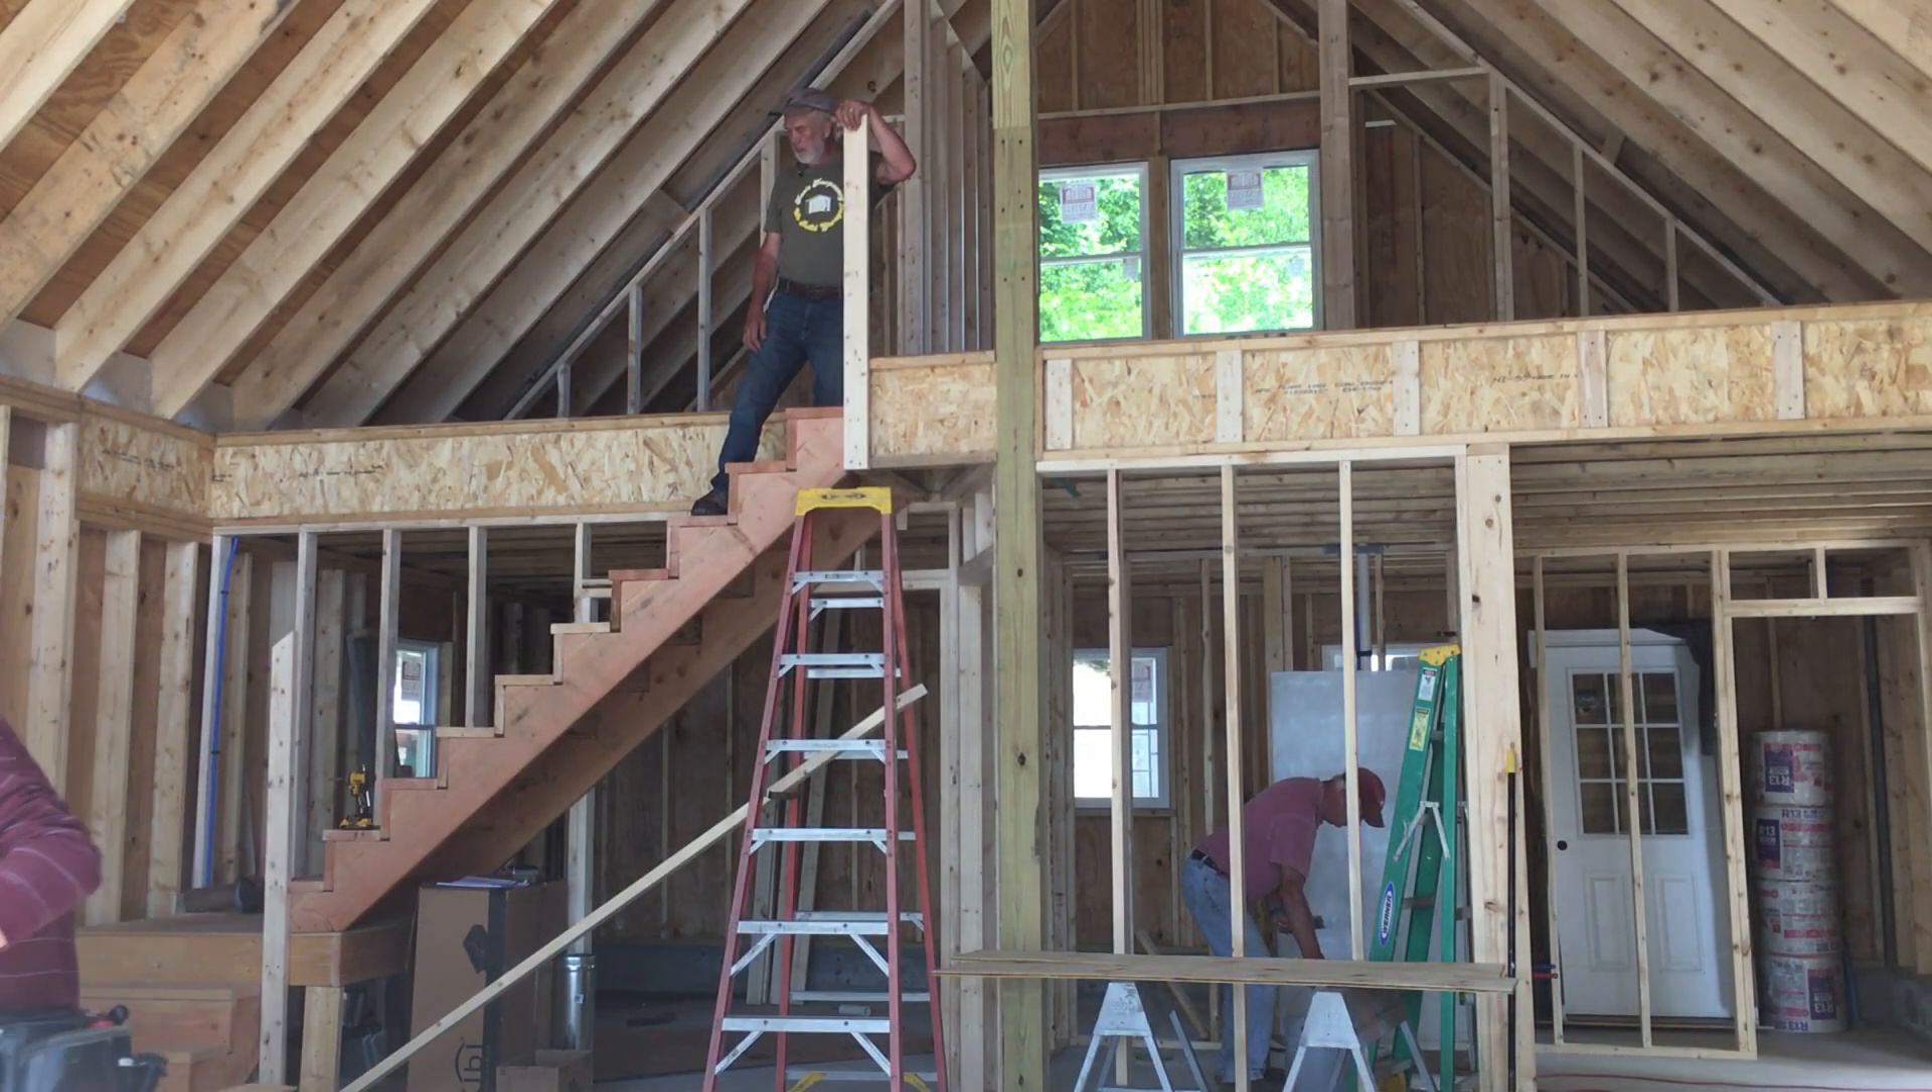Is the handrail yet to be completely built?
Yes.